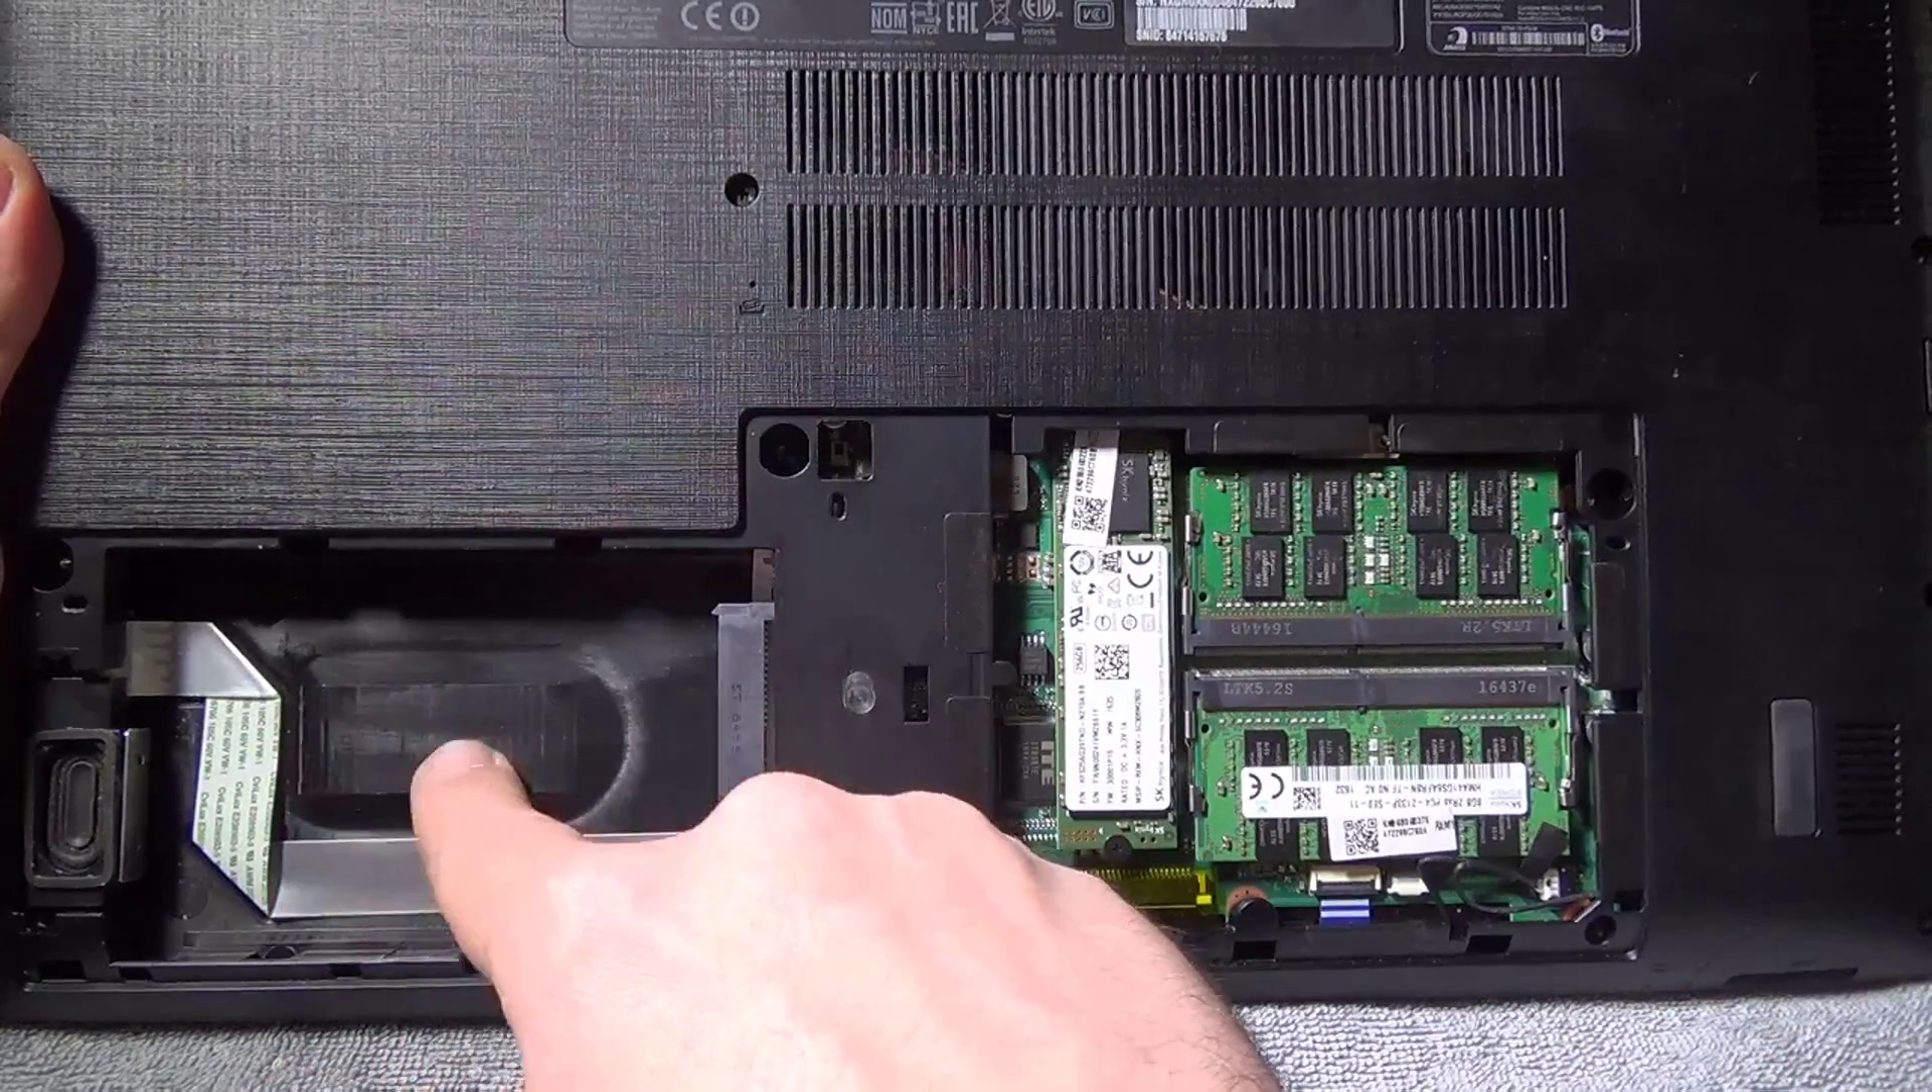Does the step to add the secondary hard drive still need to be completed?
Yes.